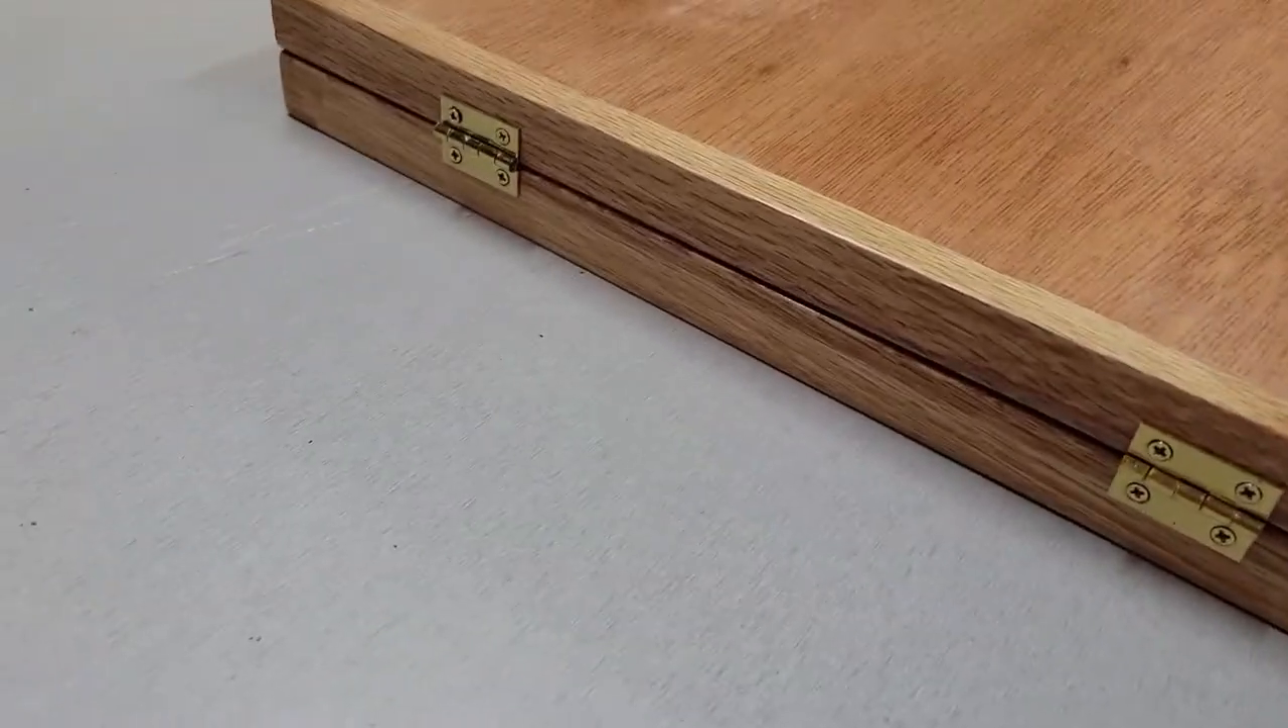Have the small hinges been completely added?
Yes.